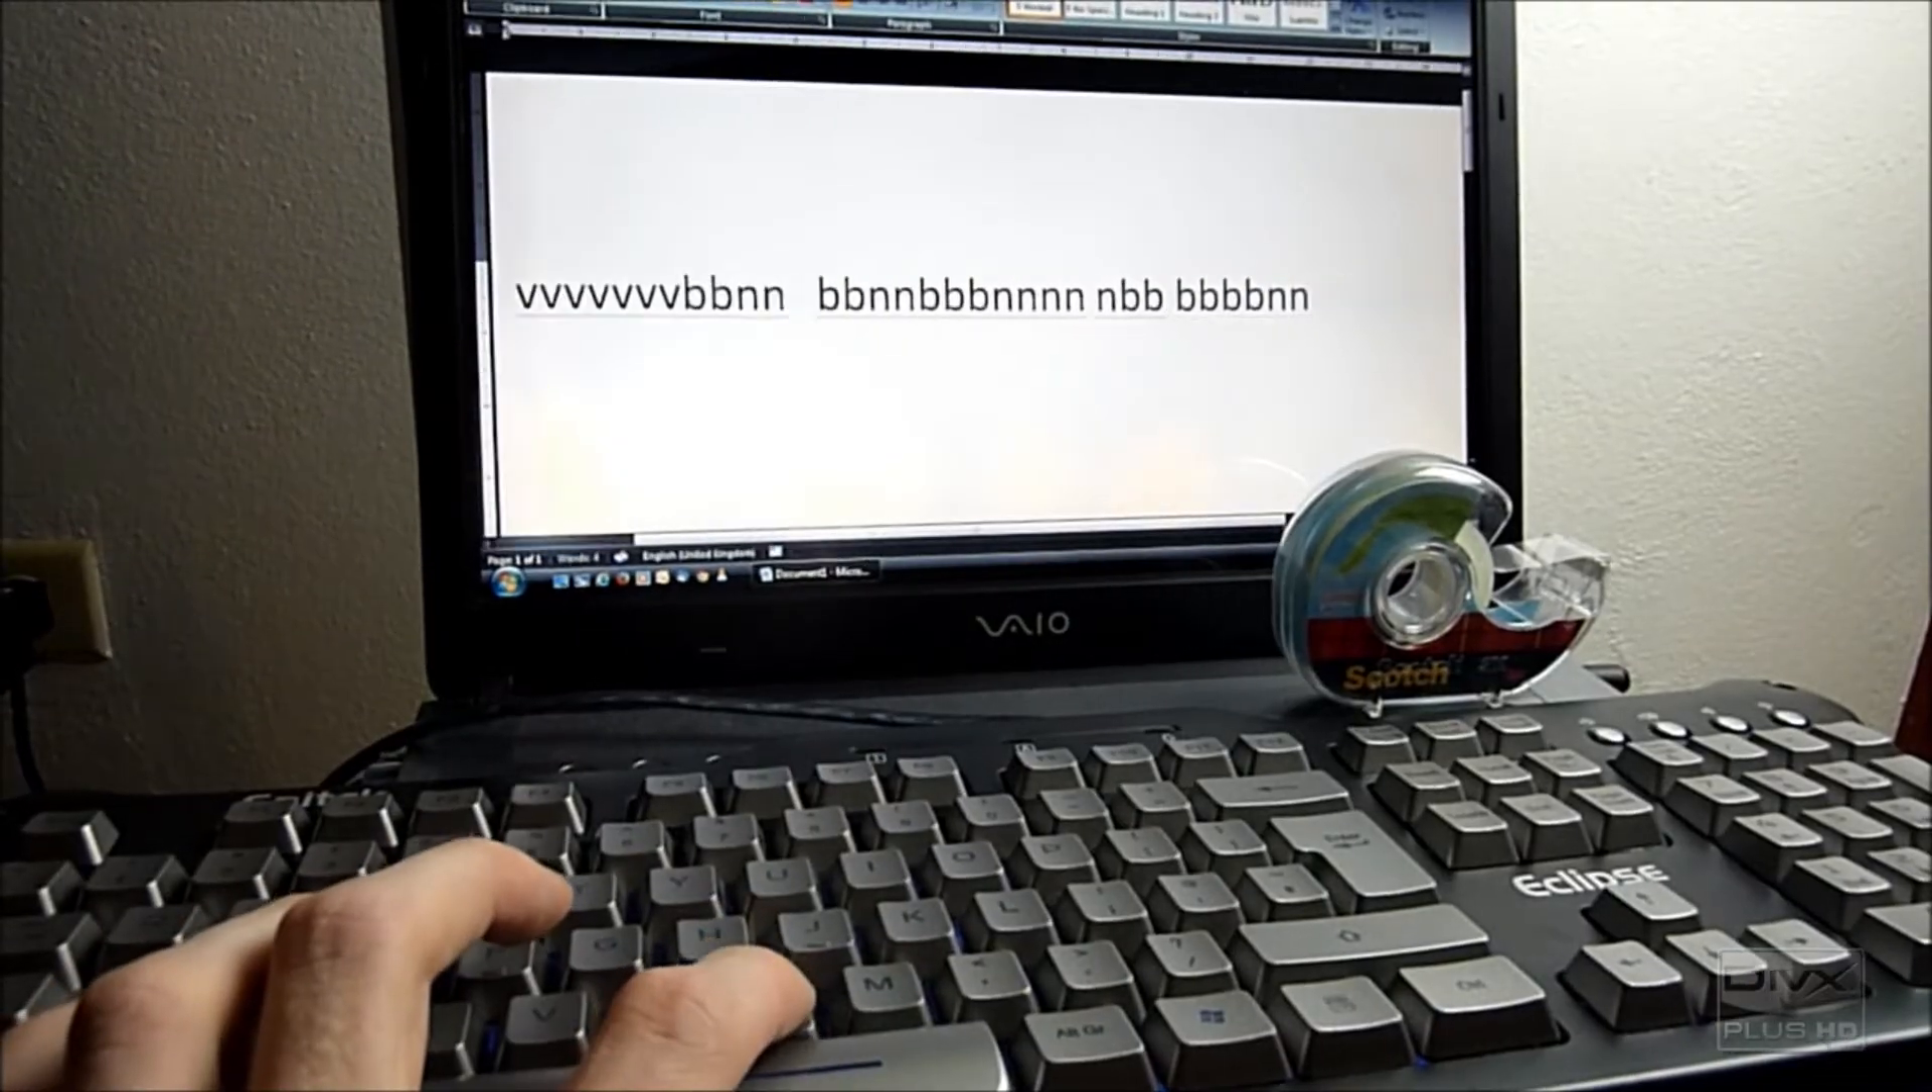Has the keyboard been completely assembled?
Yes.